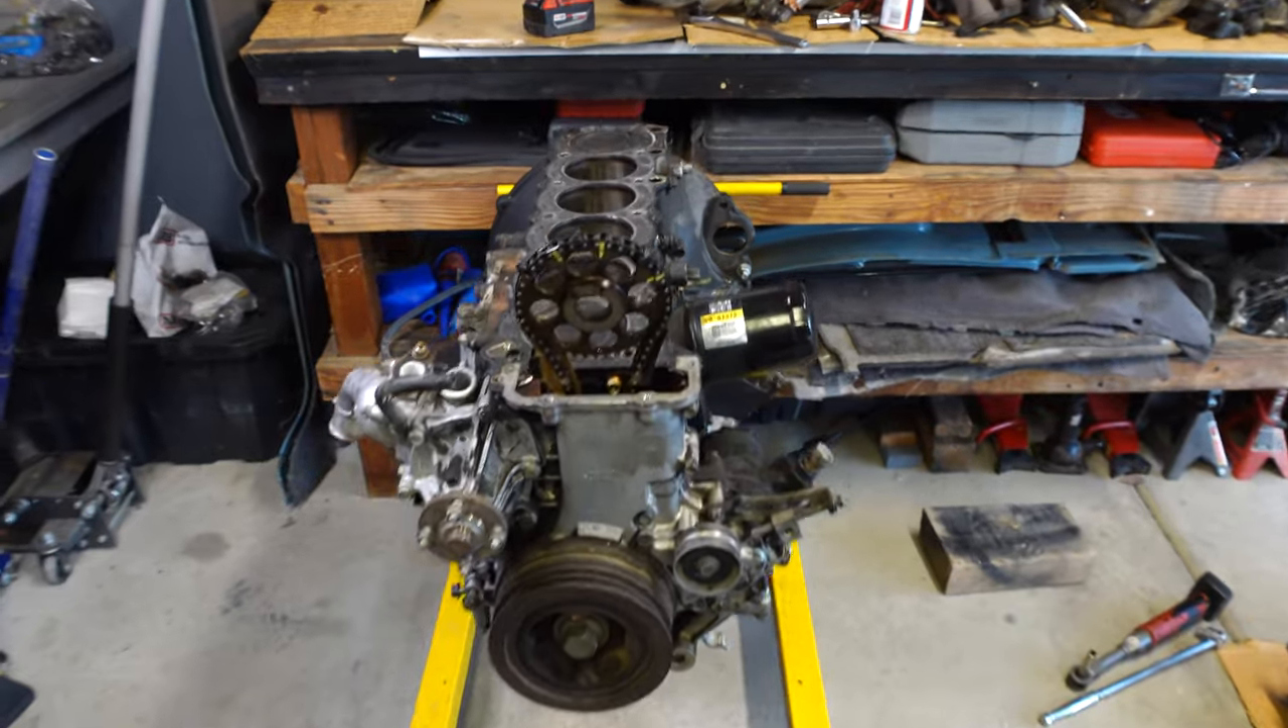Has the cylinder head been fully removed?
Yes.